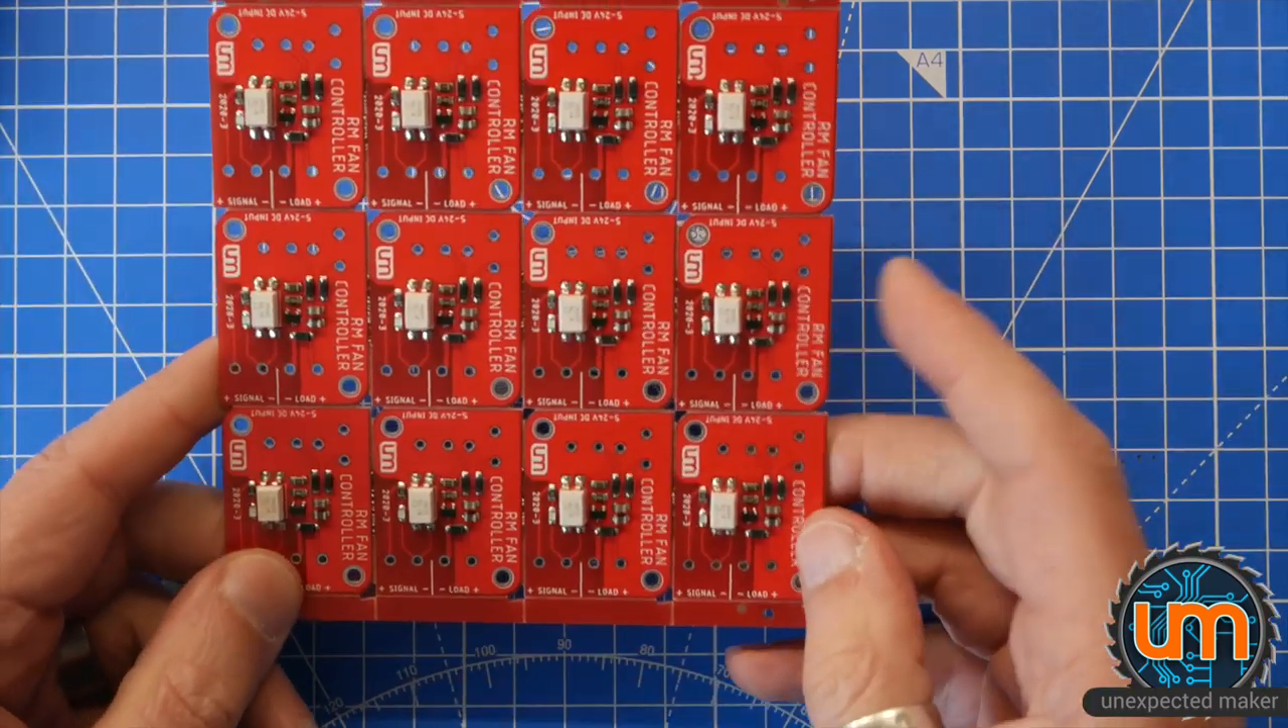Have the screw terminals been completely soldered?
No.